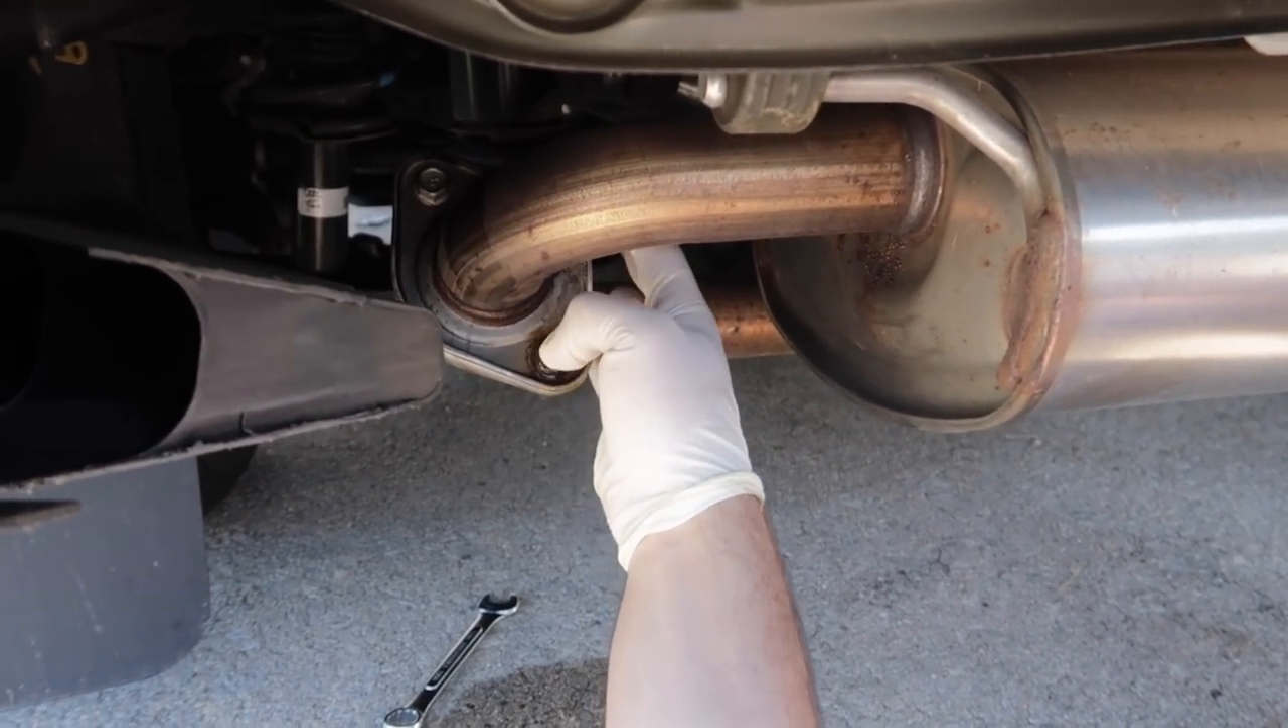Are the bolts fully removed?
No.